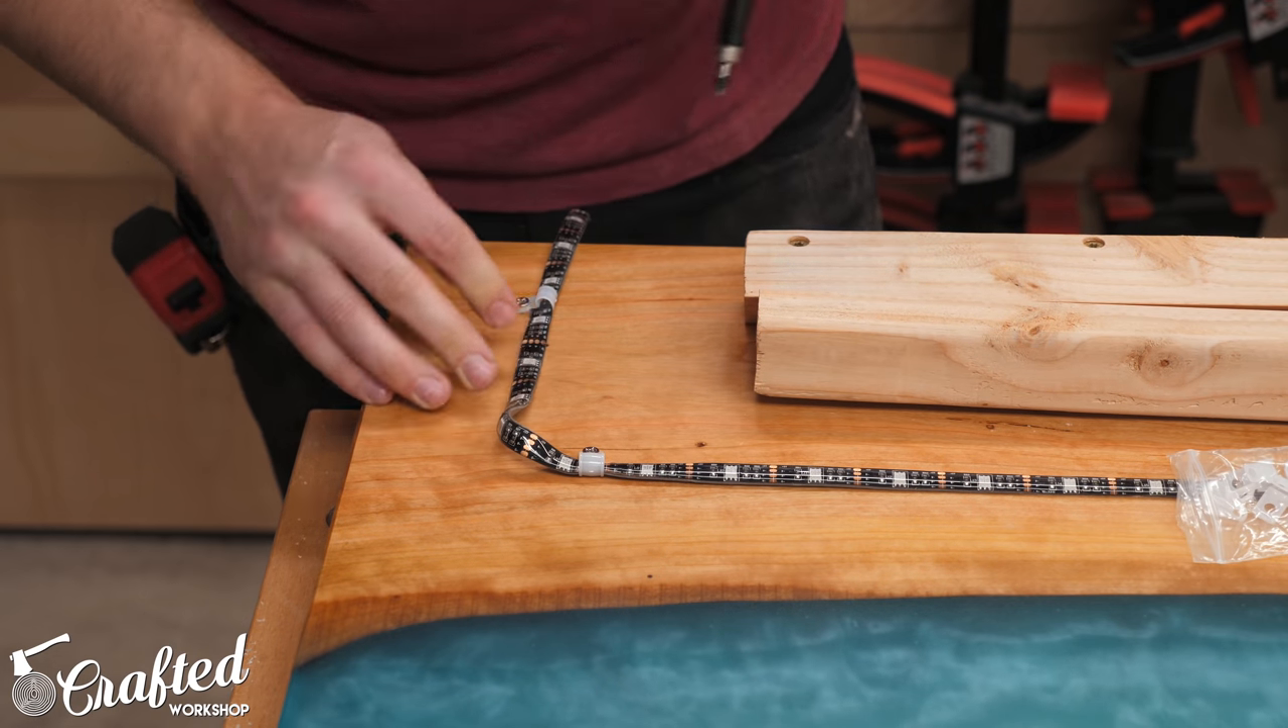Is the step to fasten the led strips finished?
No.